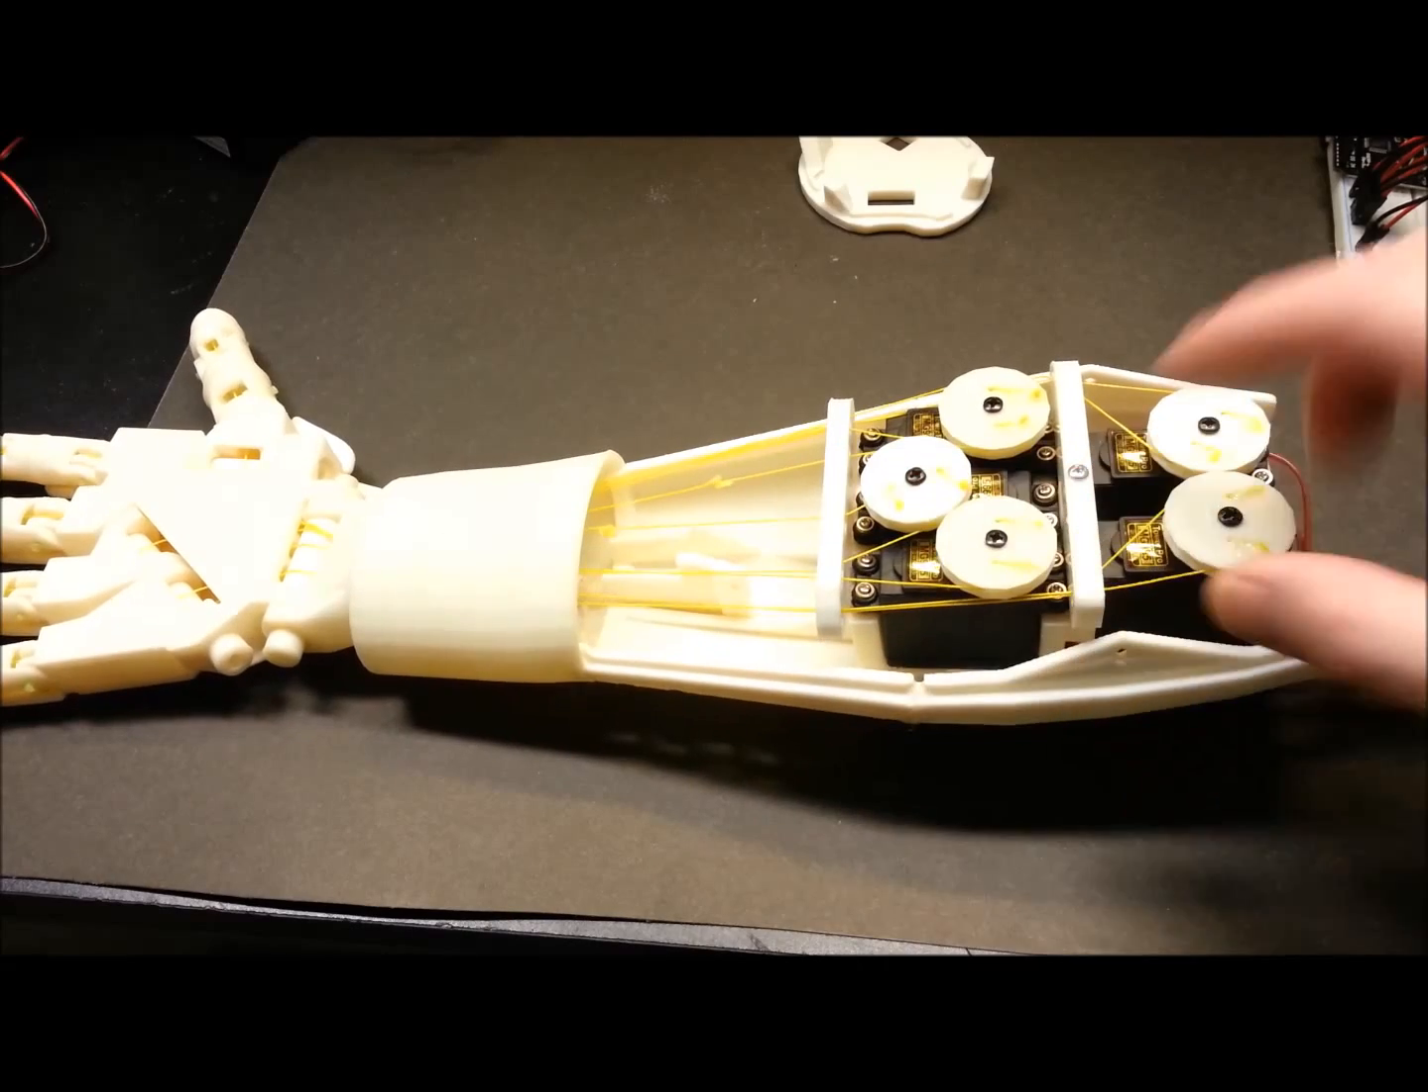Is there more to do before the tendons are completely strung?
No.